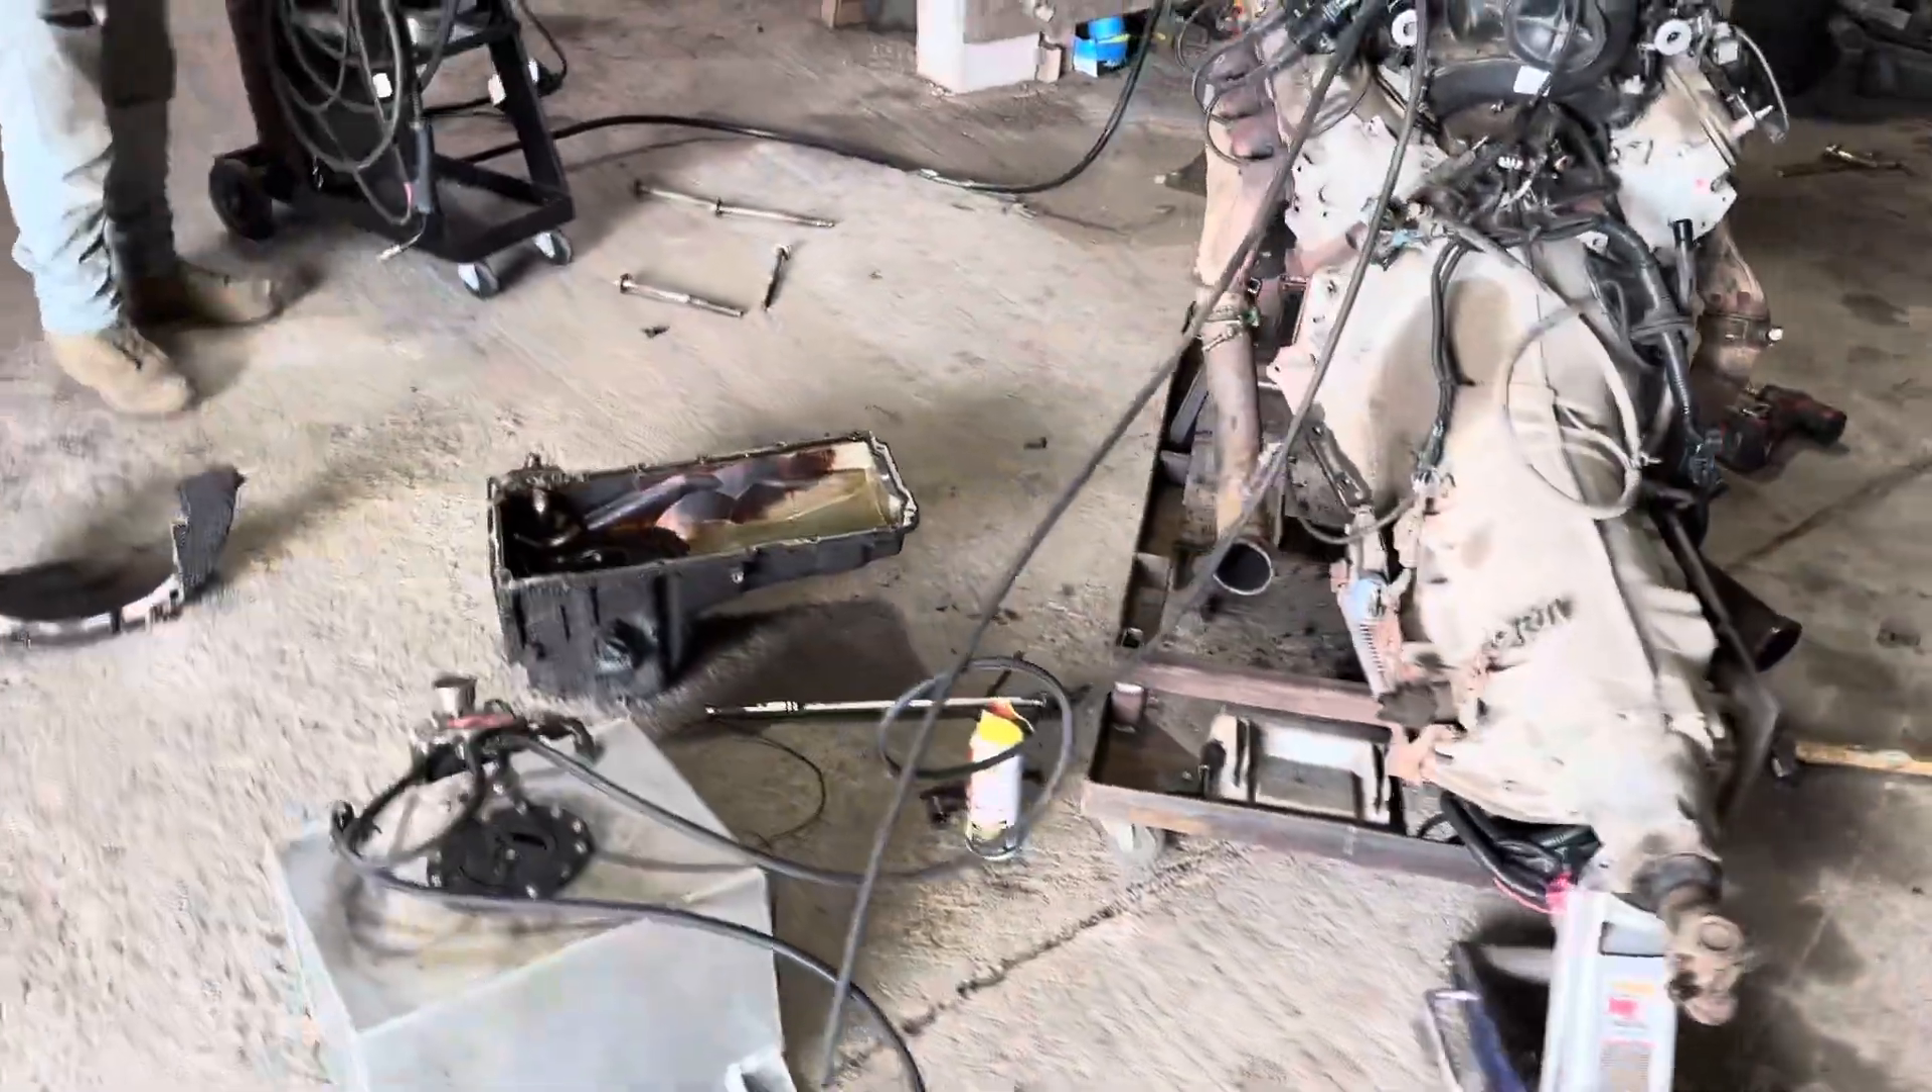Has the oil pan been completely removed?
Yes.